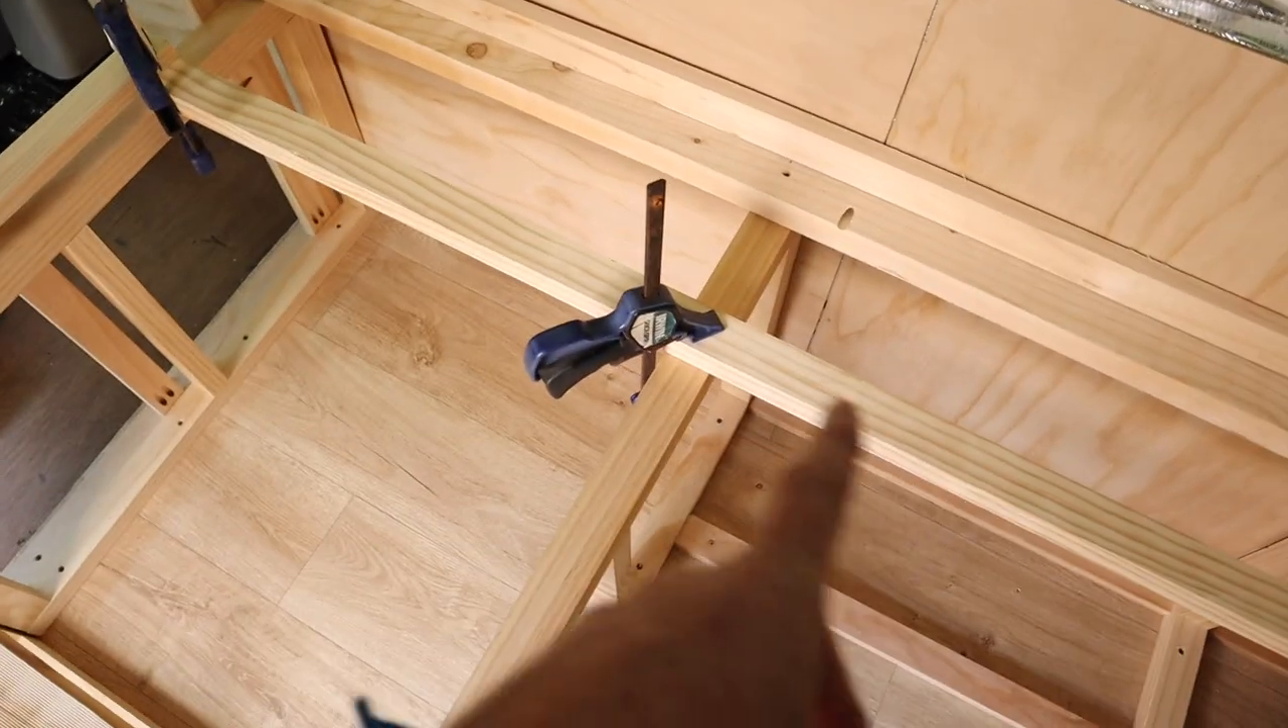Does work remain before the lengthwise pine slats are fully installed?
Yes.